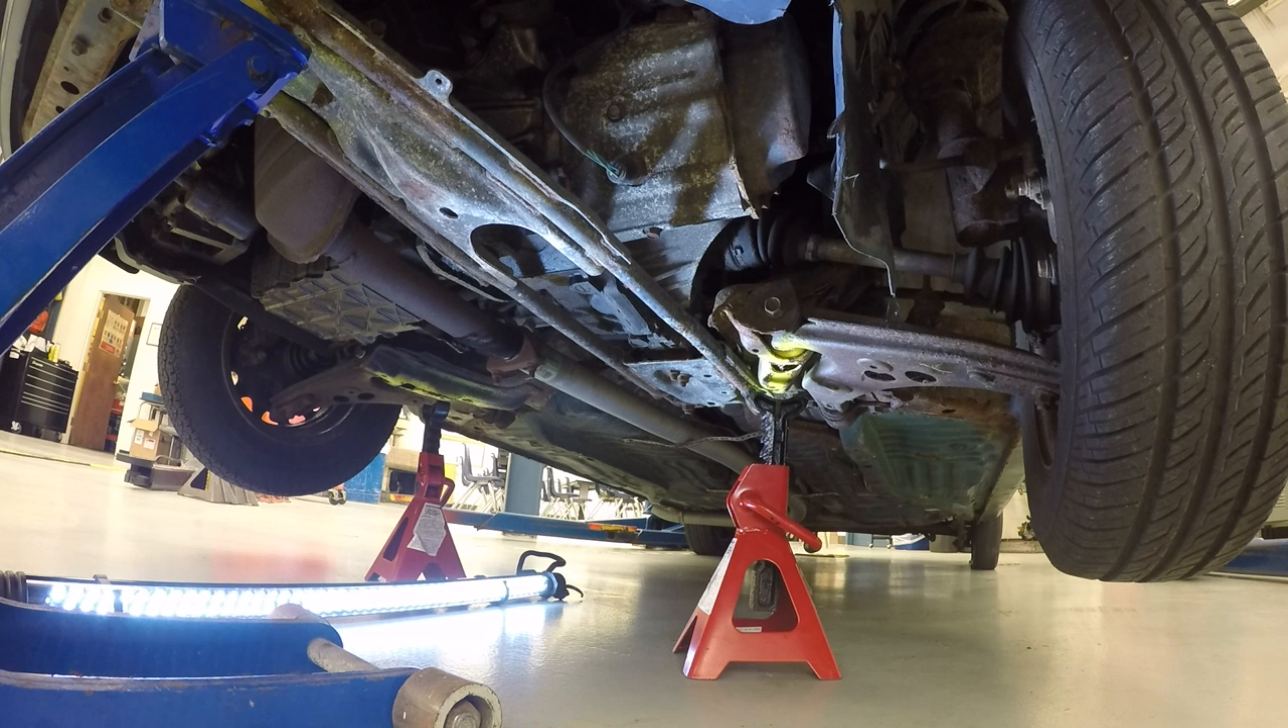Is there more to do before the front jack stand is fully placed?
No.